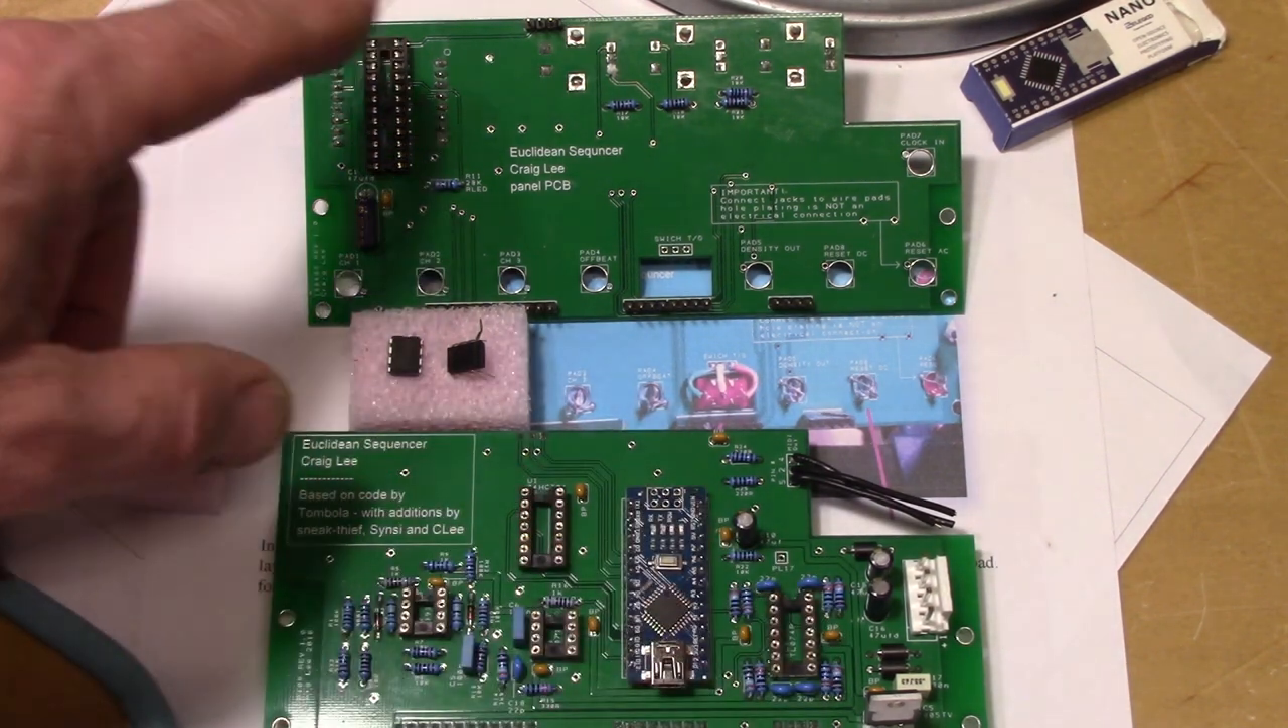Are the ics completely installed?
No.